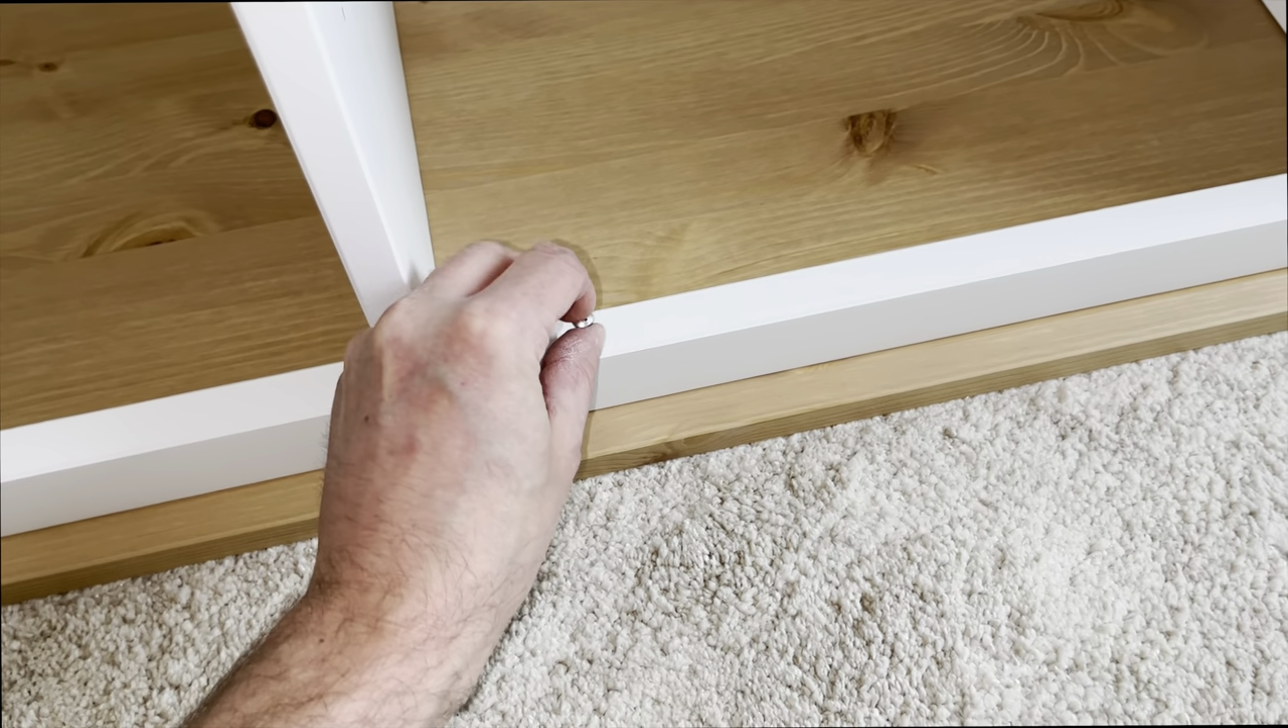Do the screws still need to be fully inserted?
Yes.